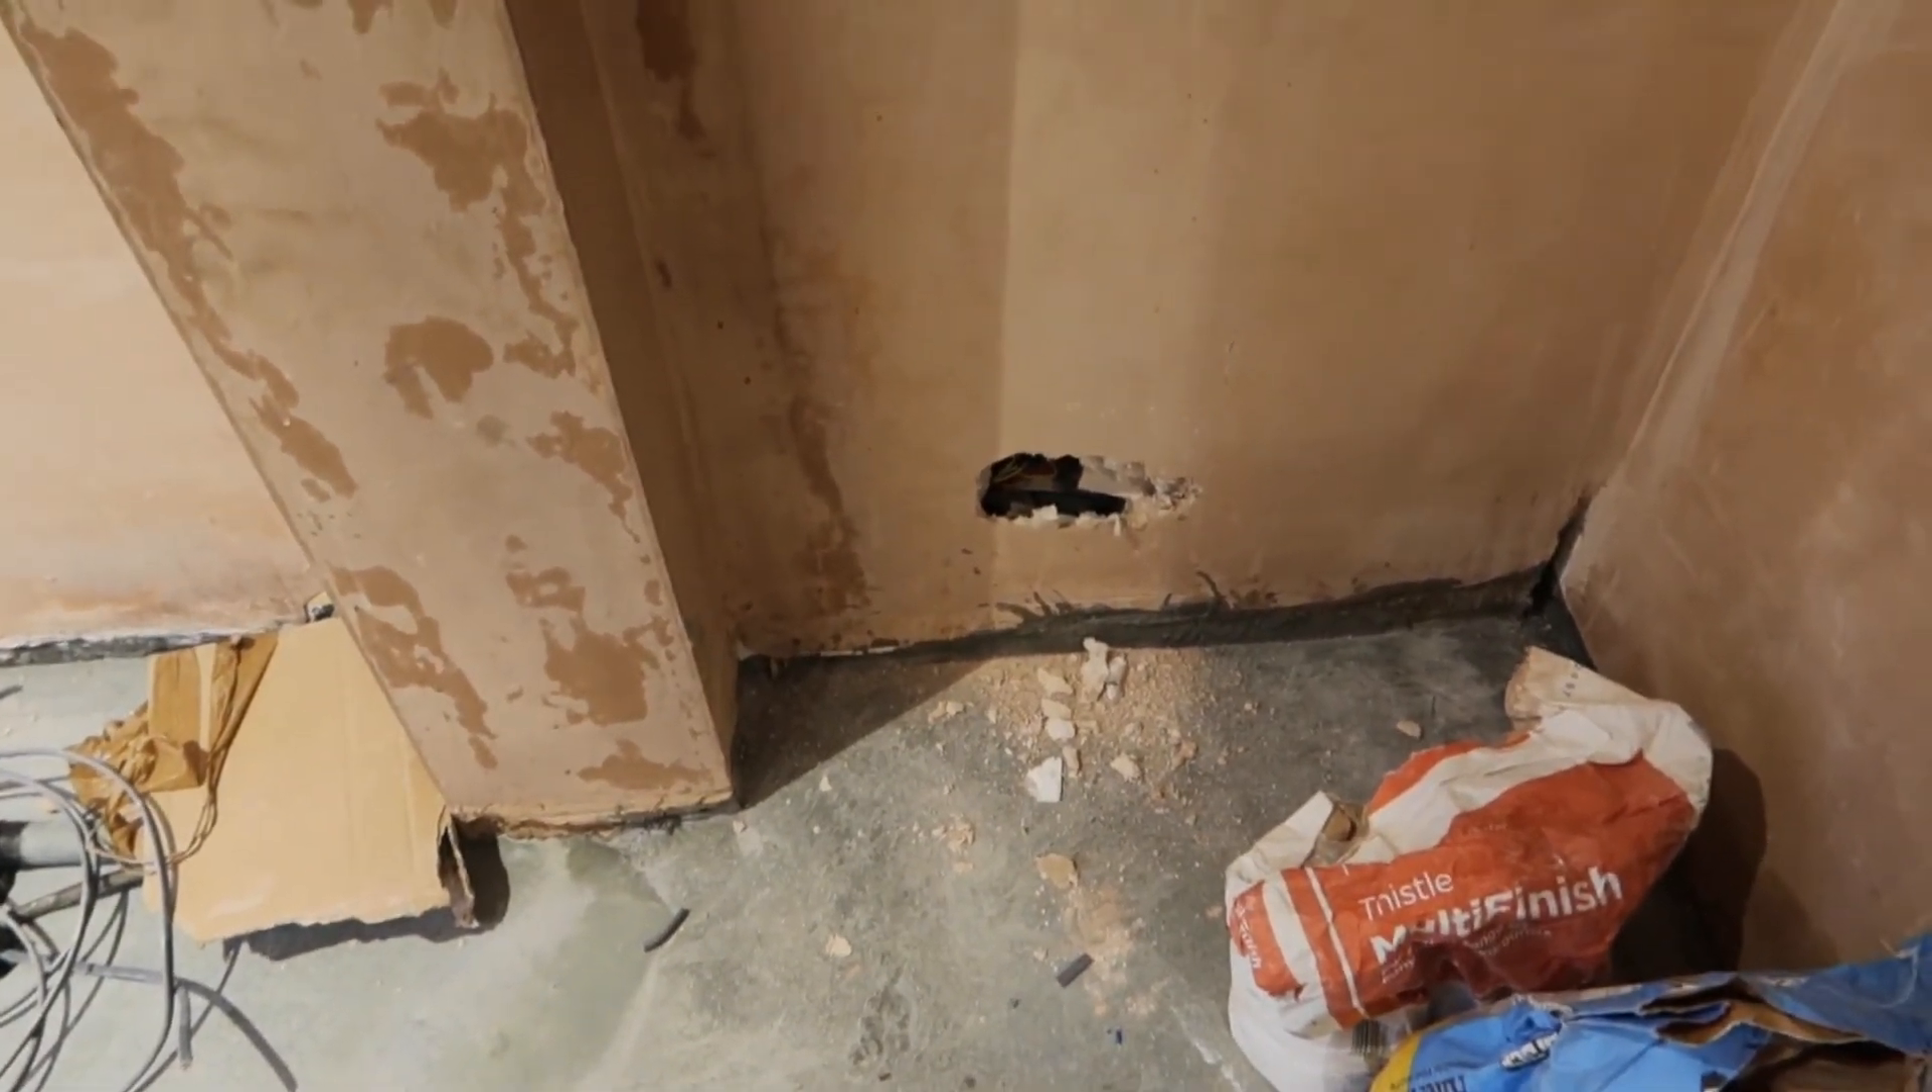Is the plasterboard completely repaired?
No.